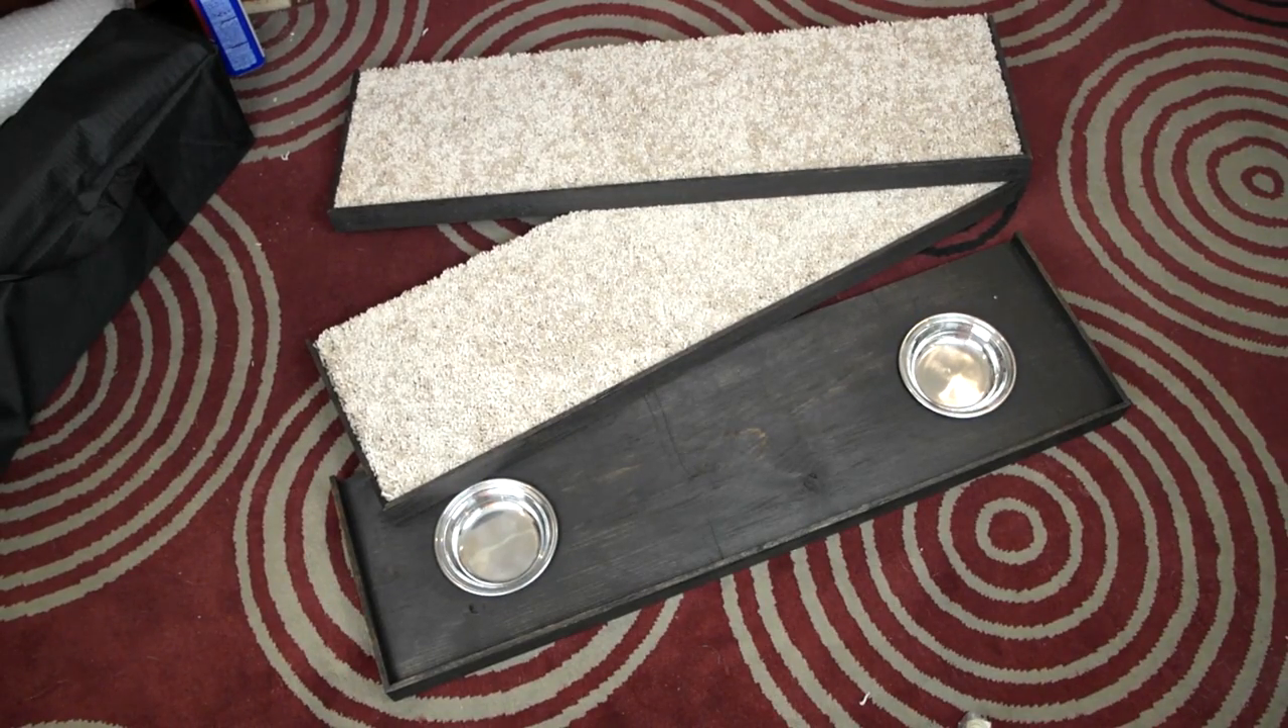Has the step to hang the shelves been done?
No.